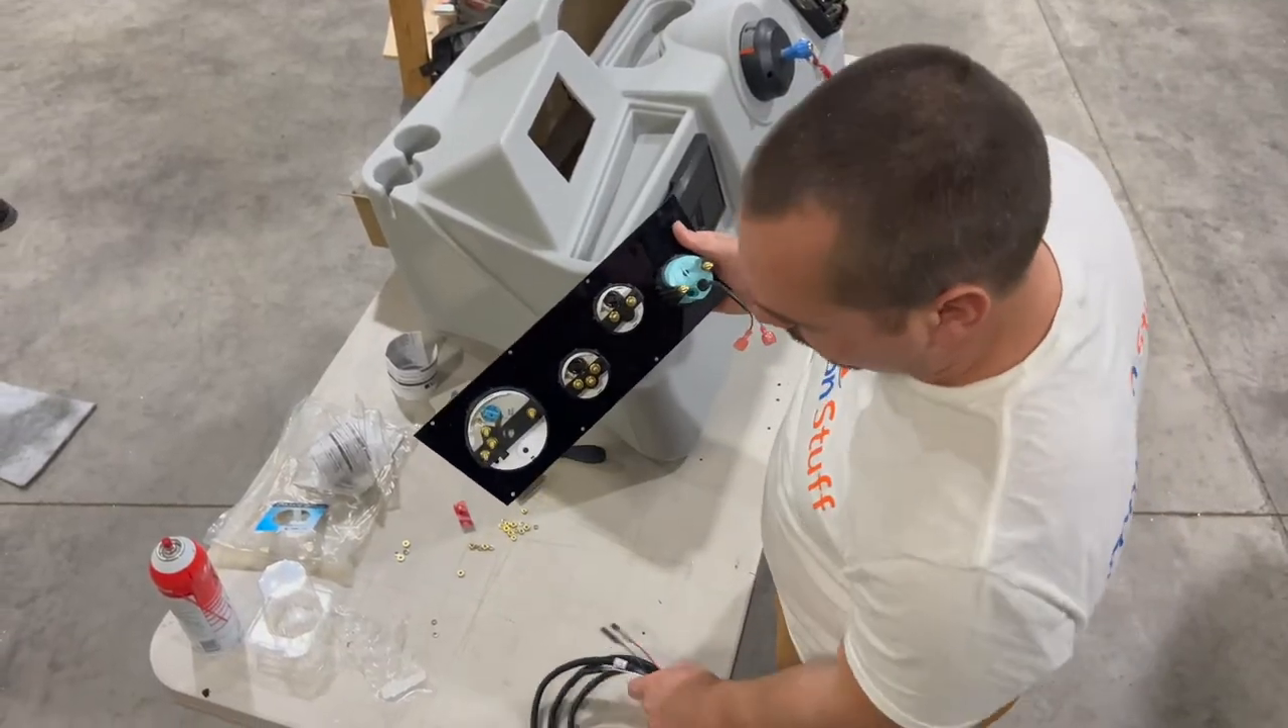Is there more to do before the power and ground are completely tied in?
Yes.